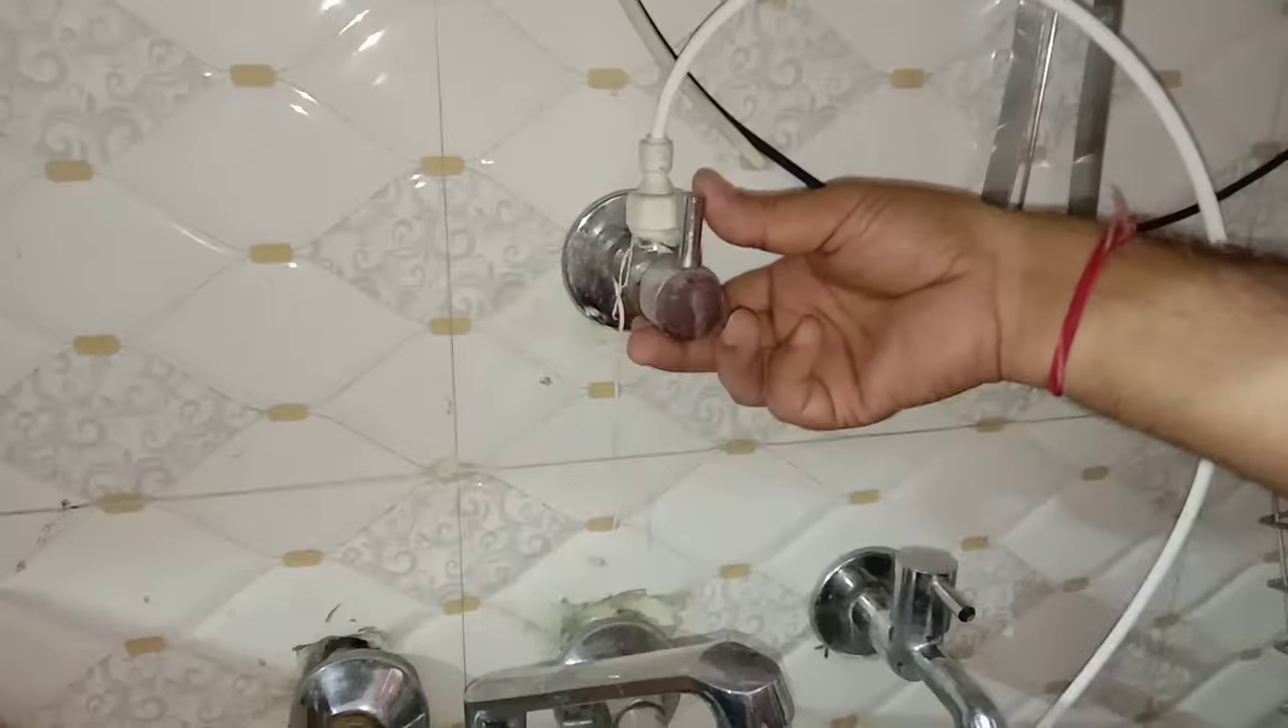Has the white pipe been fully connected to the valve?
Yes.